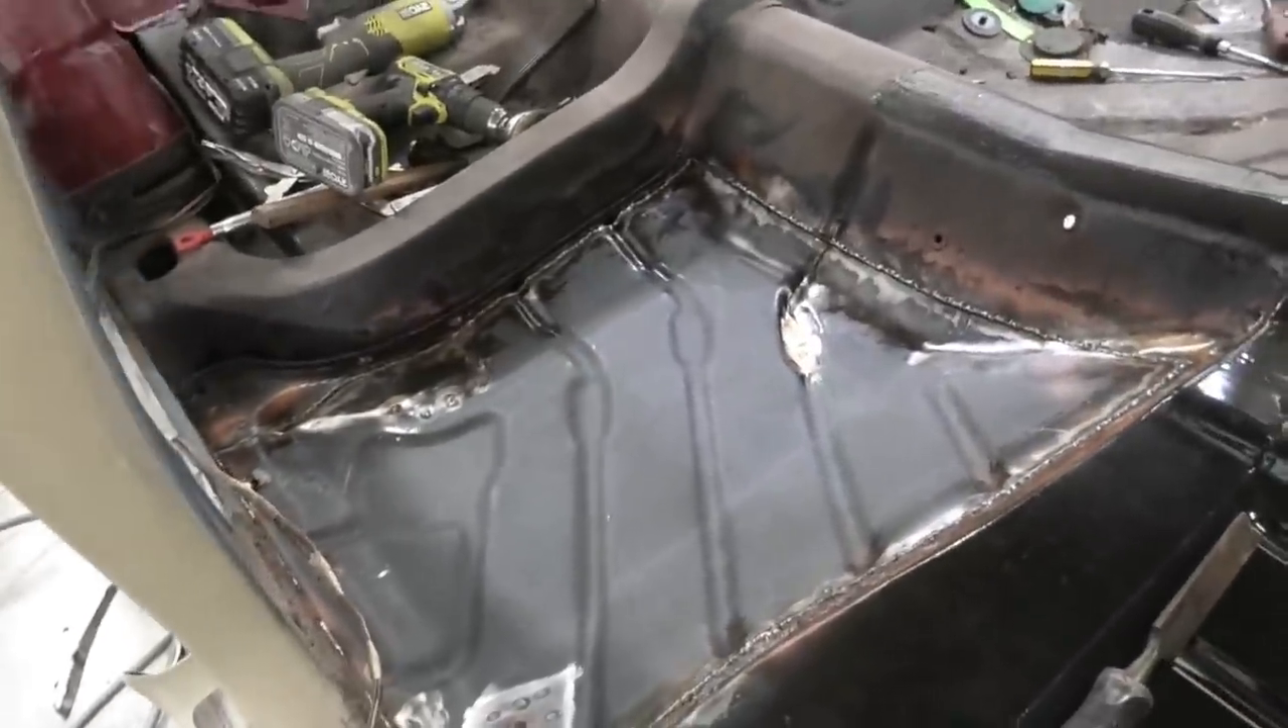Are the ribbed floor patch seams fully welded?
Yes.